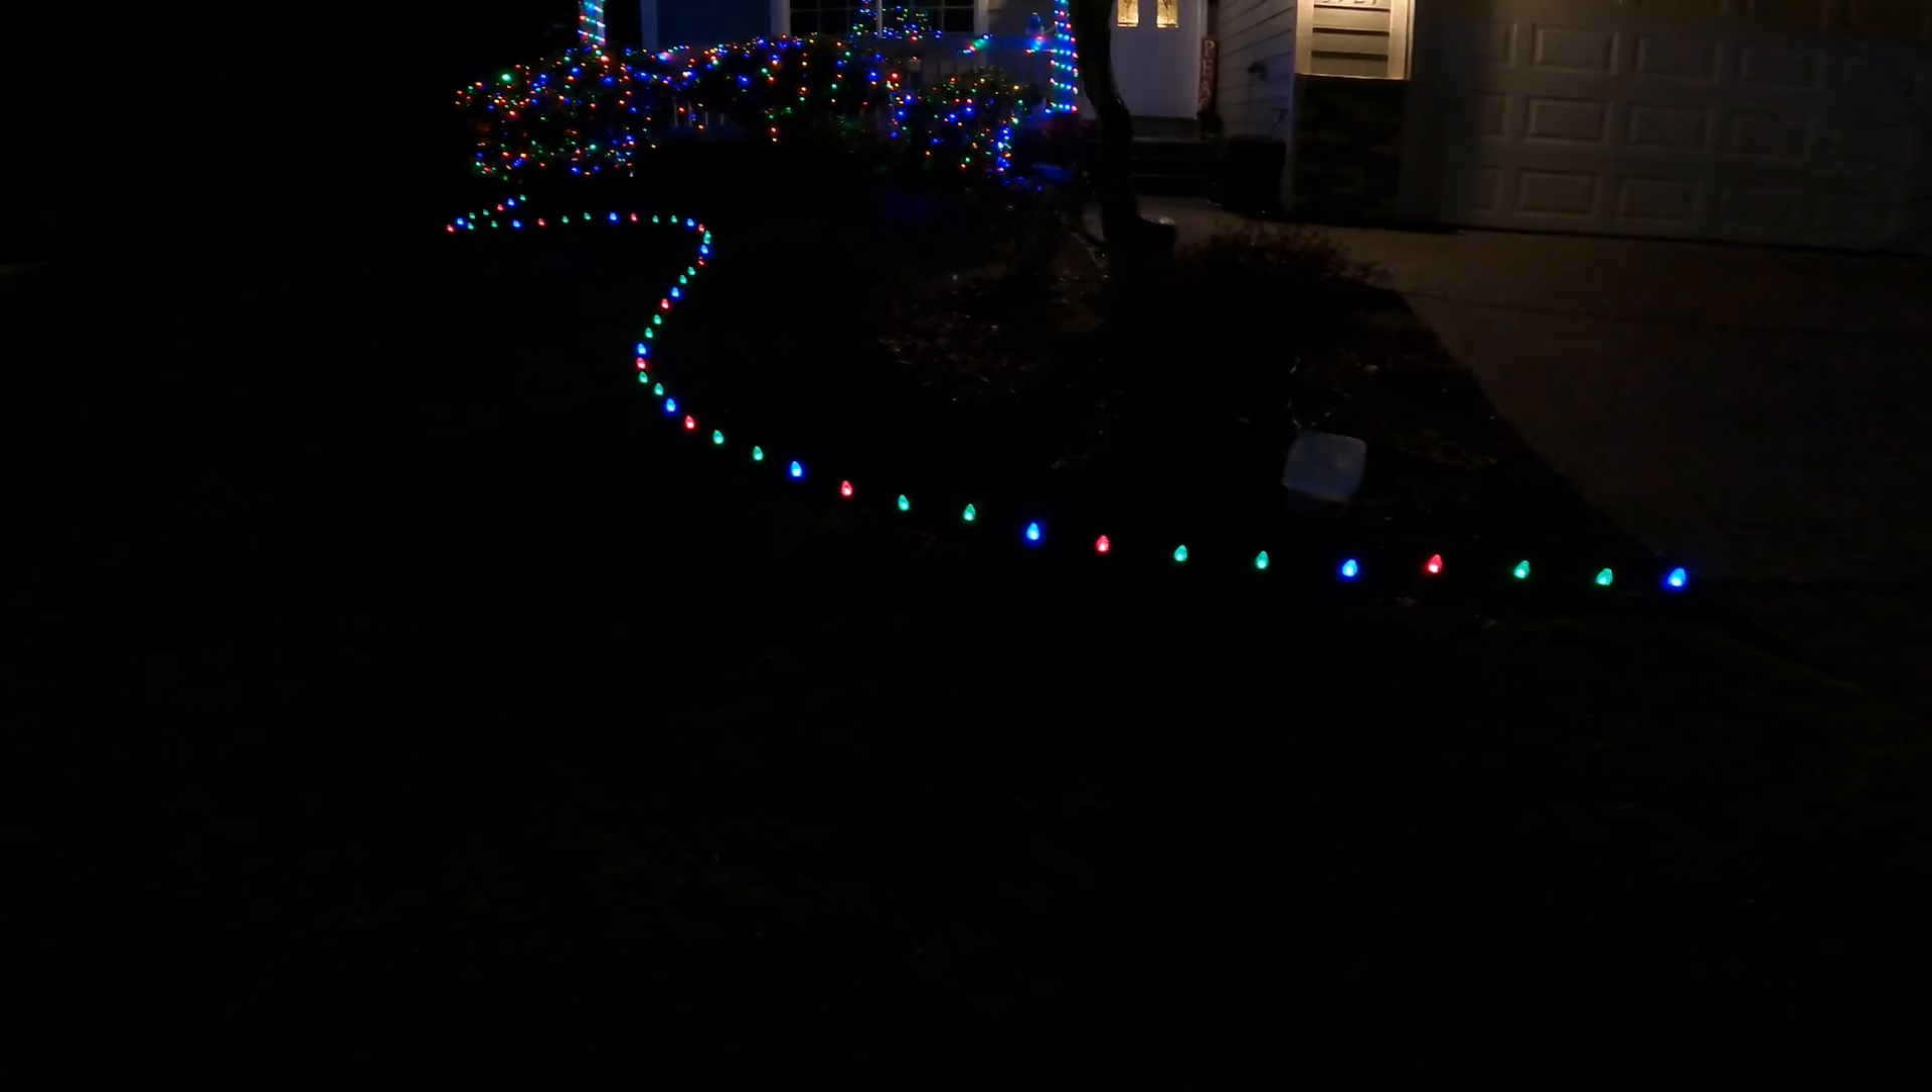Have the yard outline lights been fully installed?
Yes.